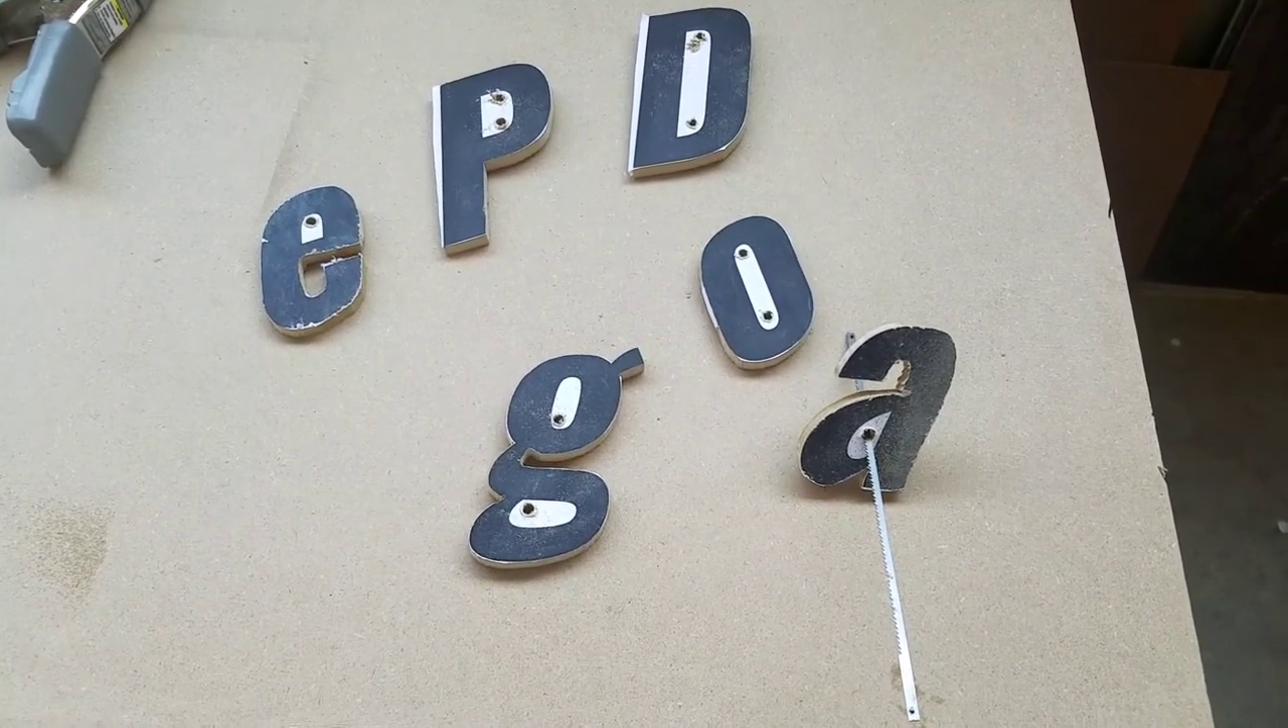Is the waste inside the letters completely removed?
No.